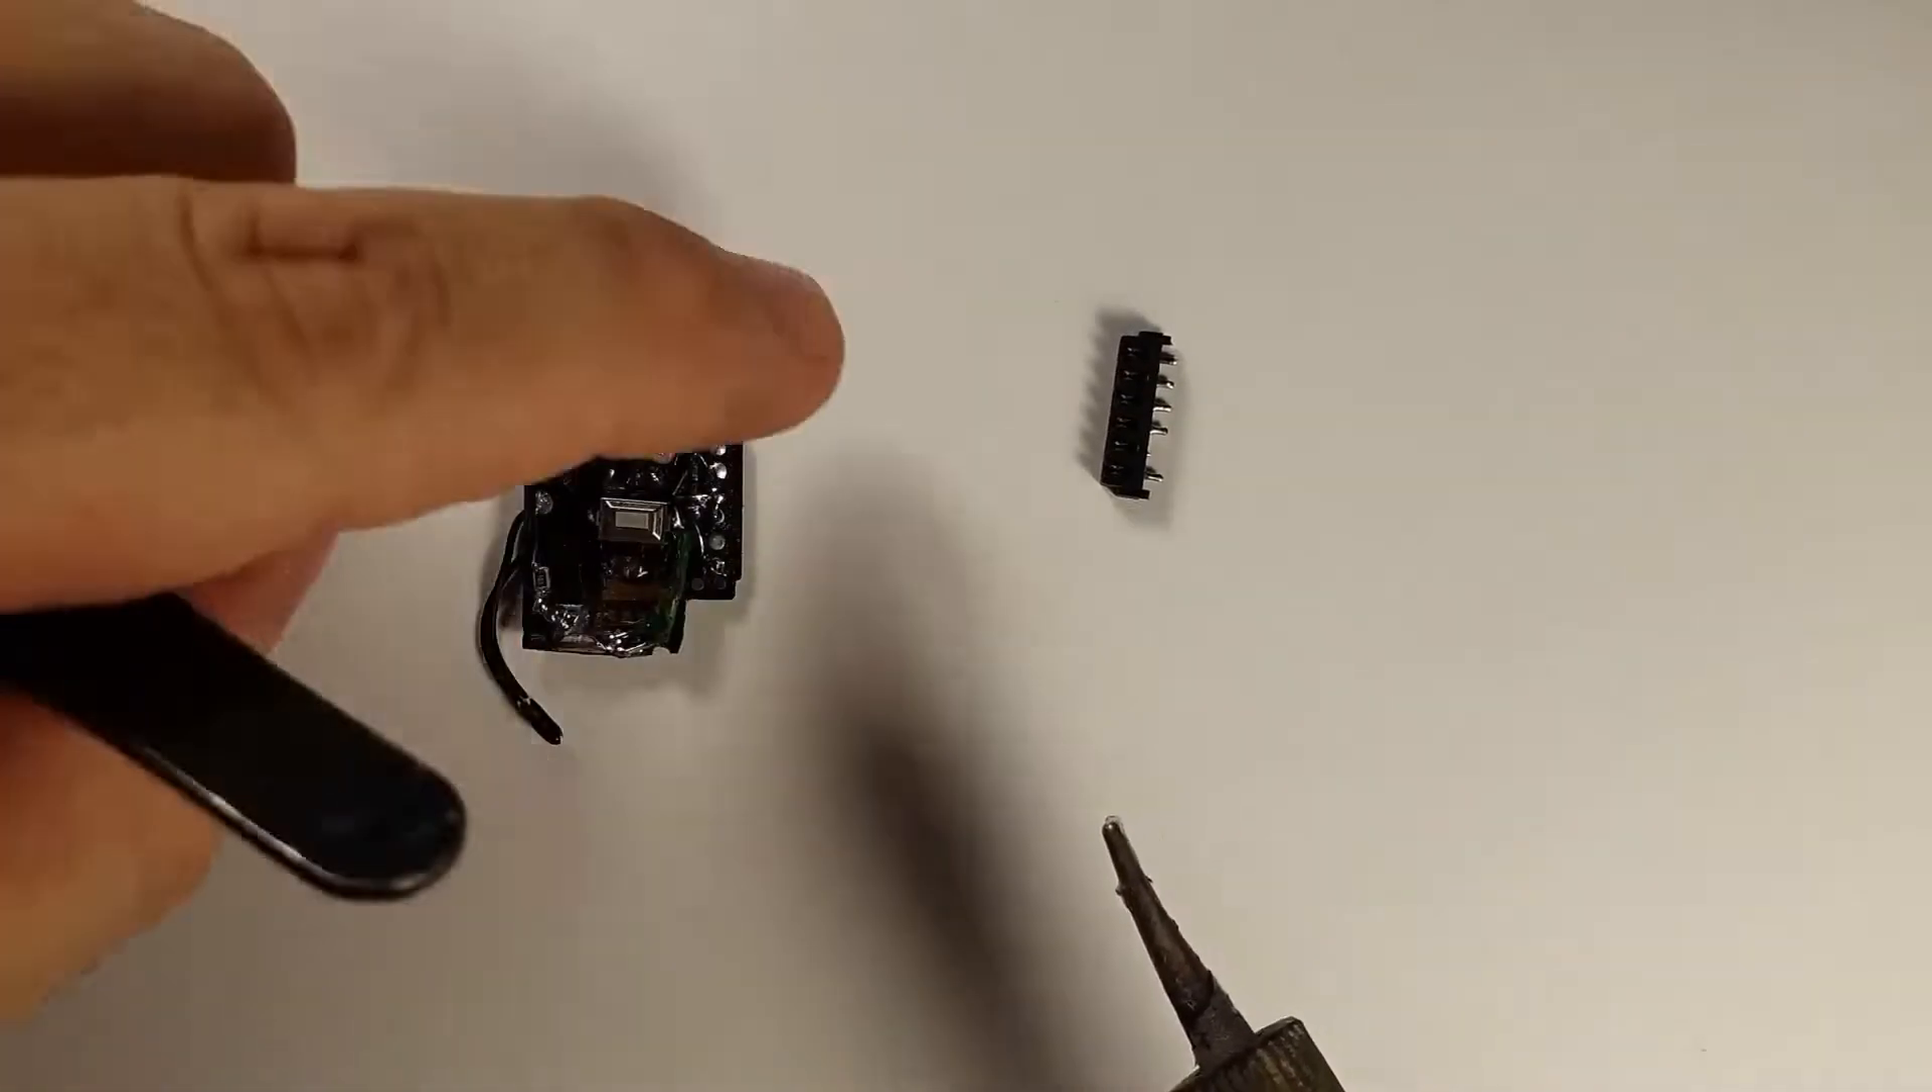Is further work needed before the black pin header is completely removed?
No.